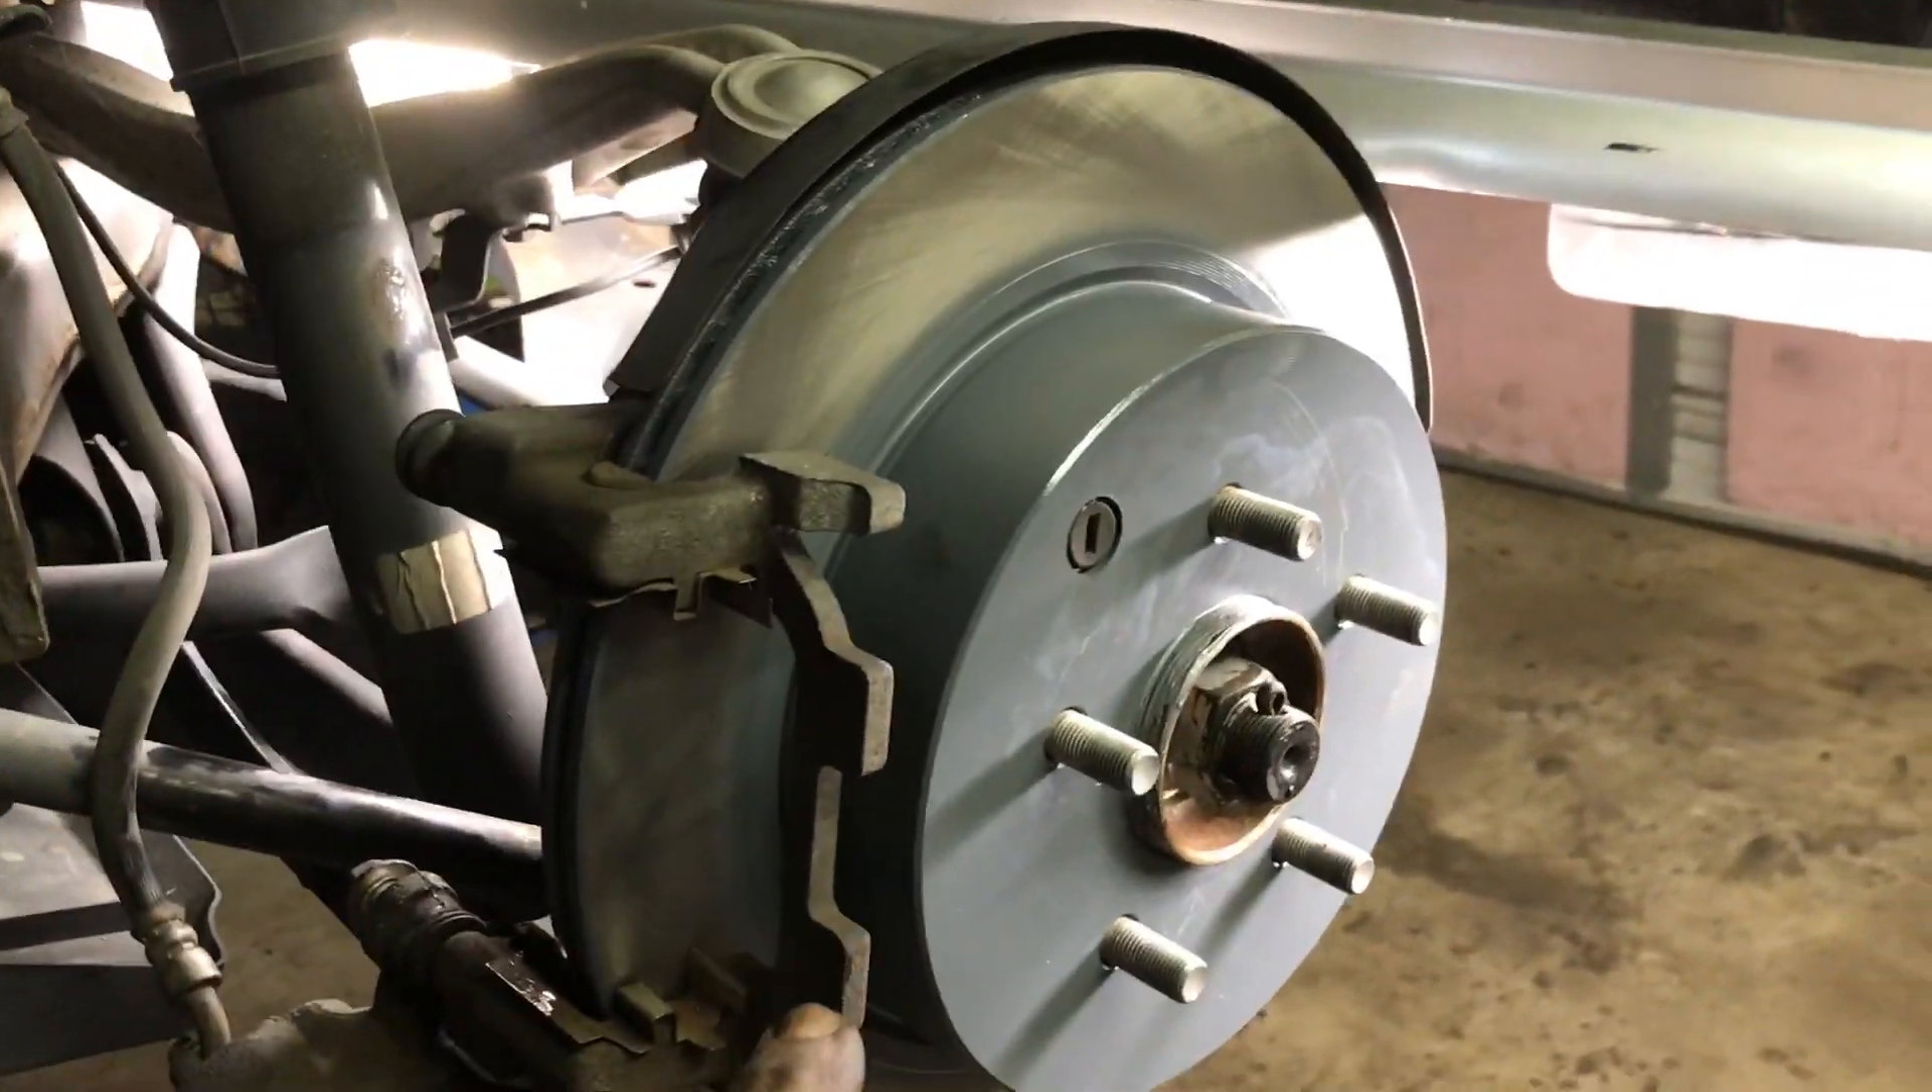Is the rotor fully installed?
Yes.